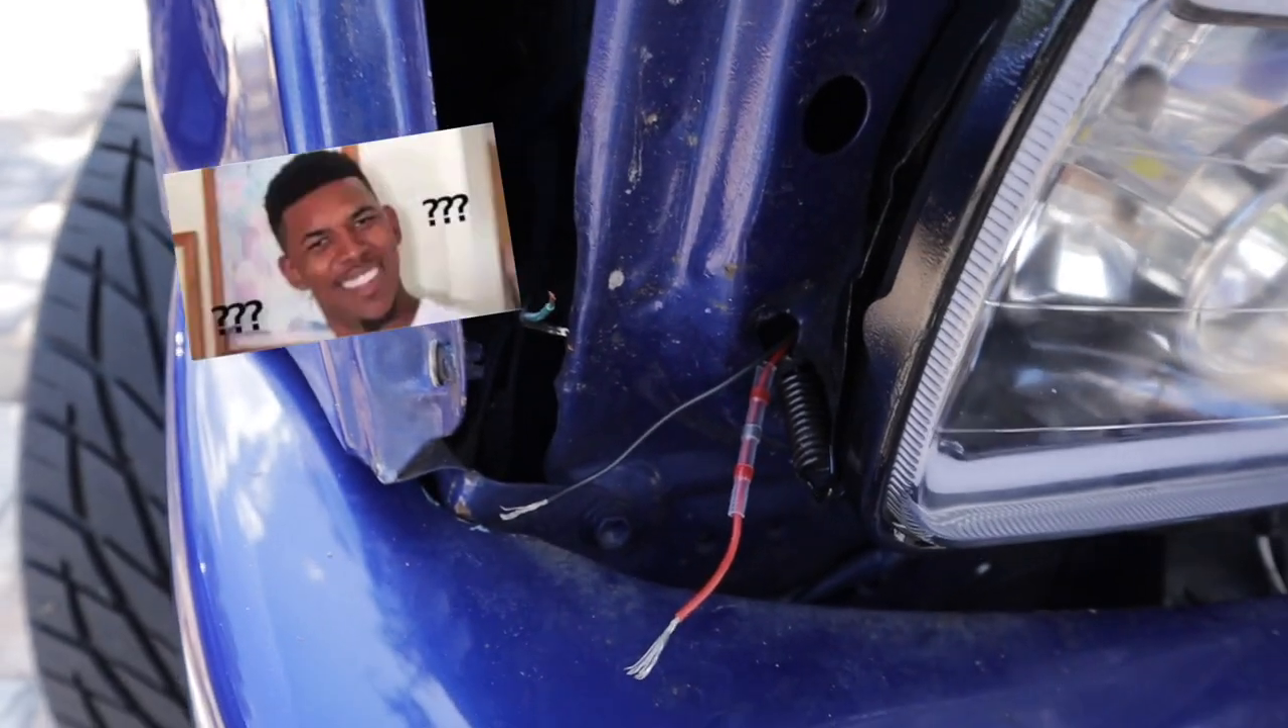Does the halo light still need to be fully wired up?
Yes.